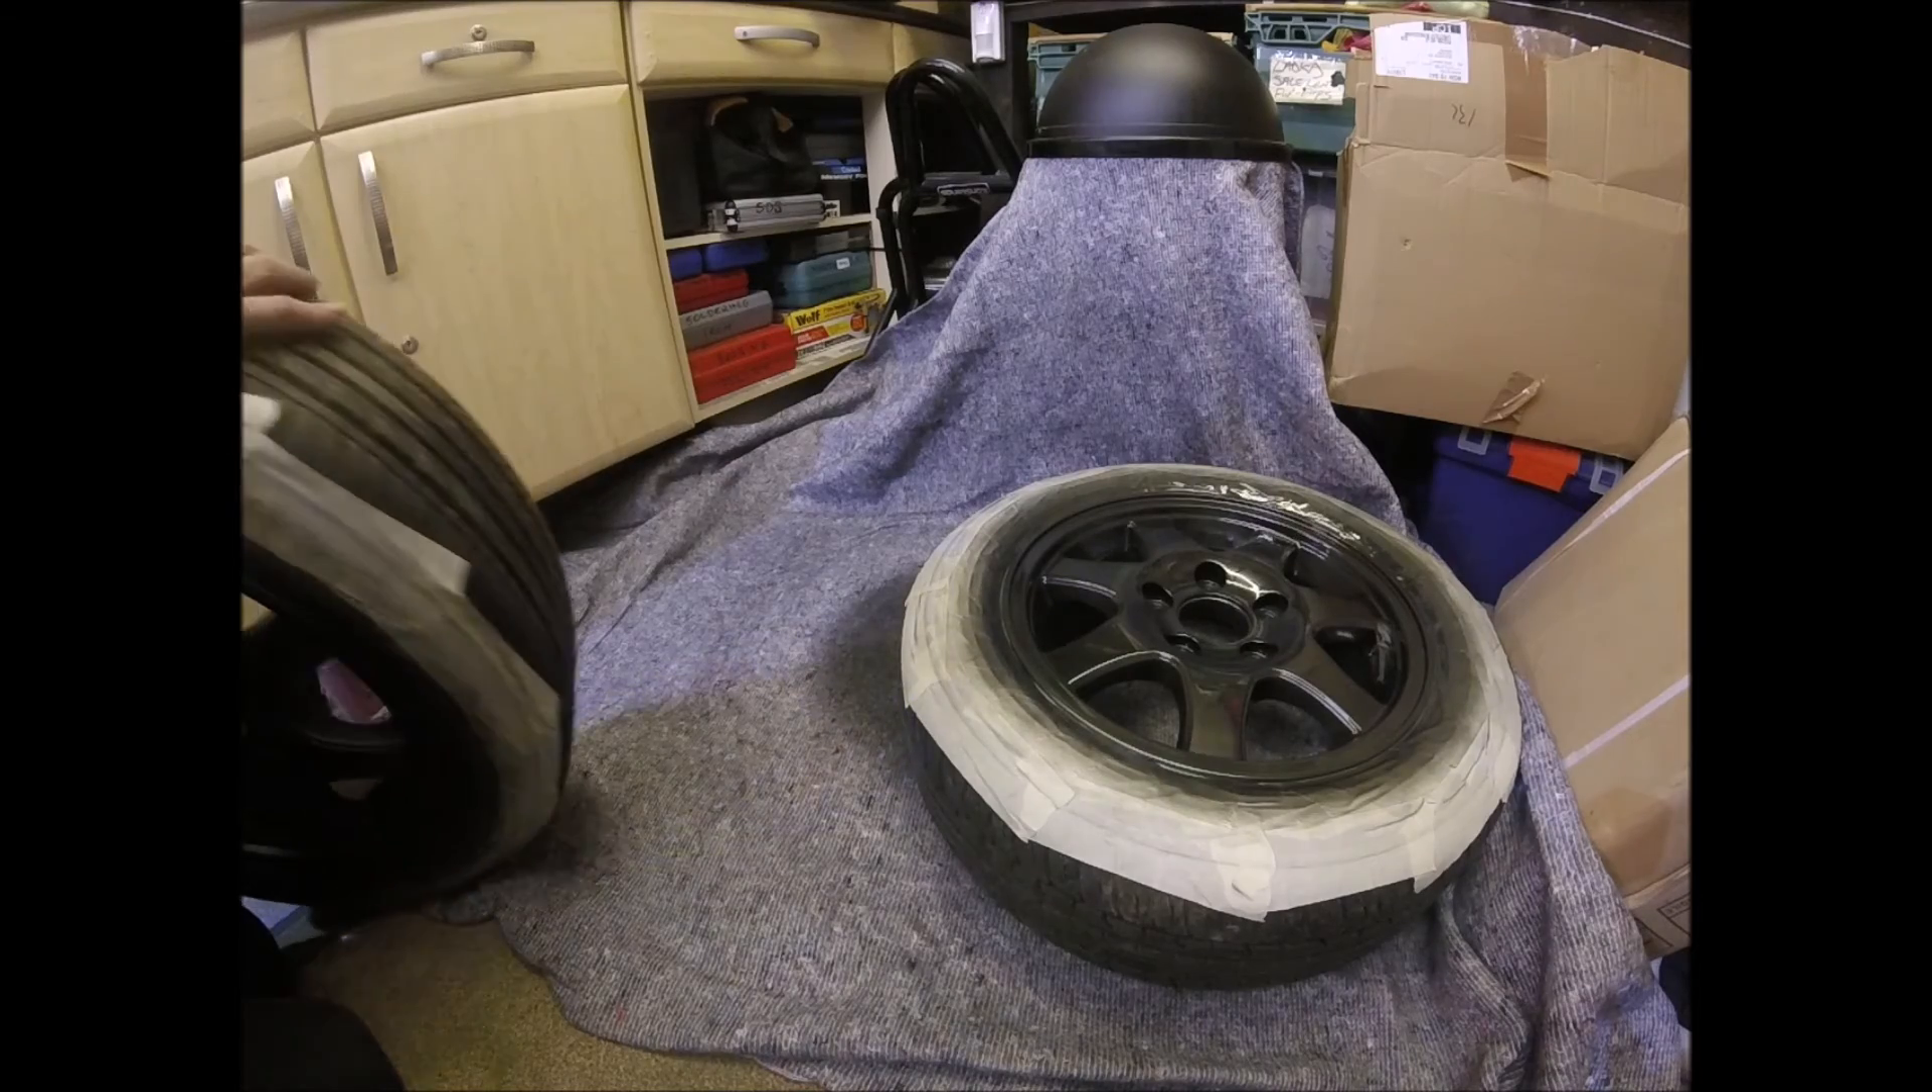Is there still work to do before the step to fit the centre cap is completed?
Yes.